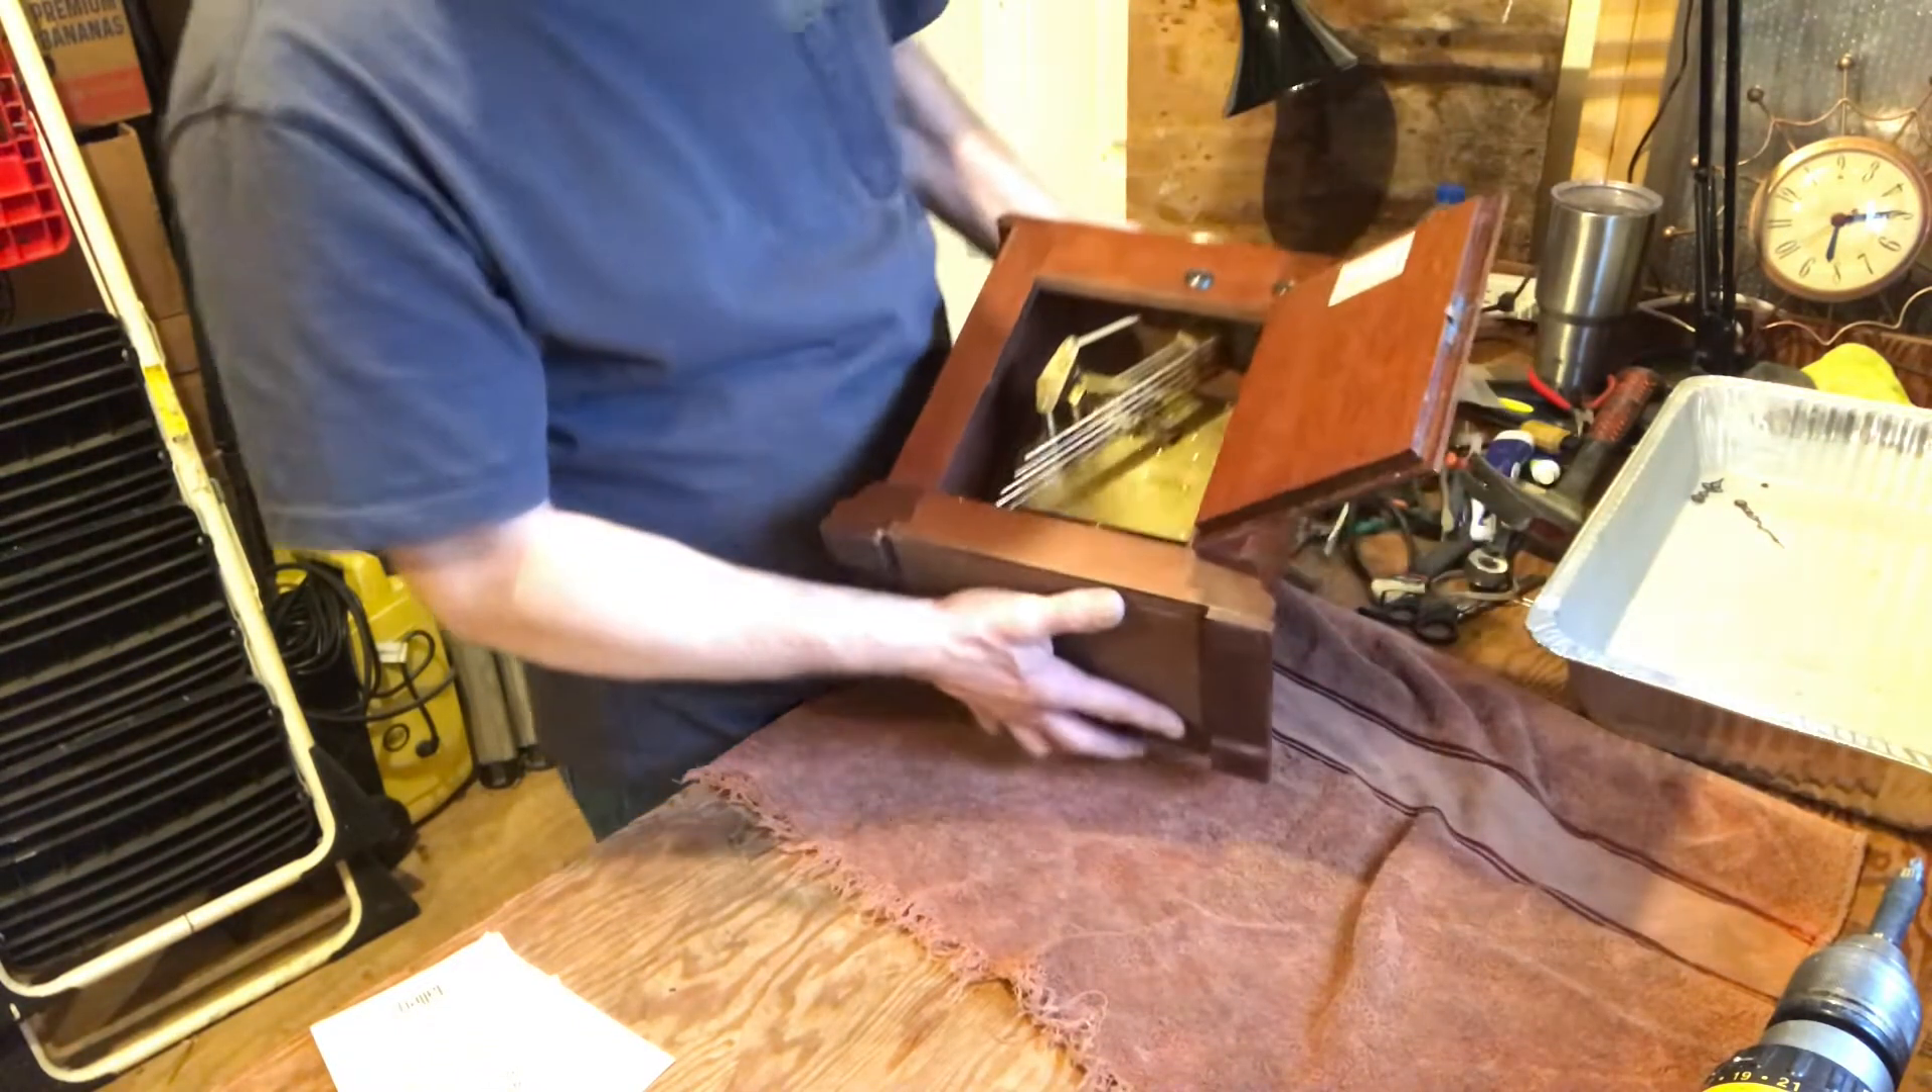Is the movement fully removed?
No.